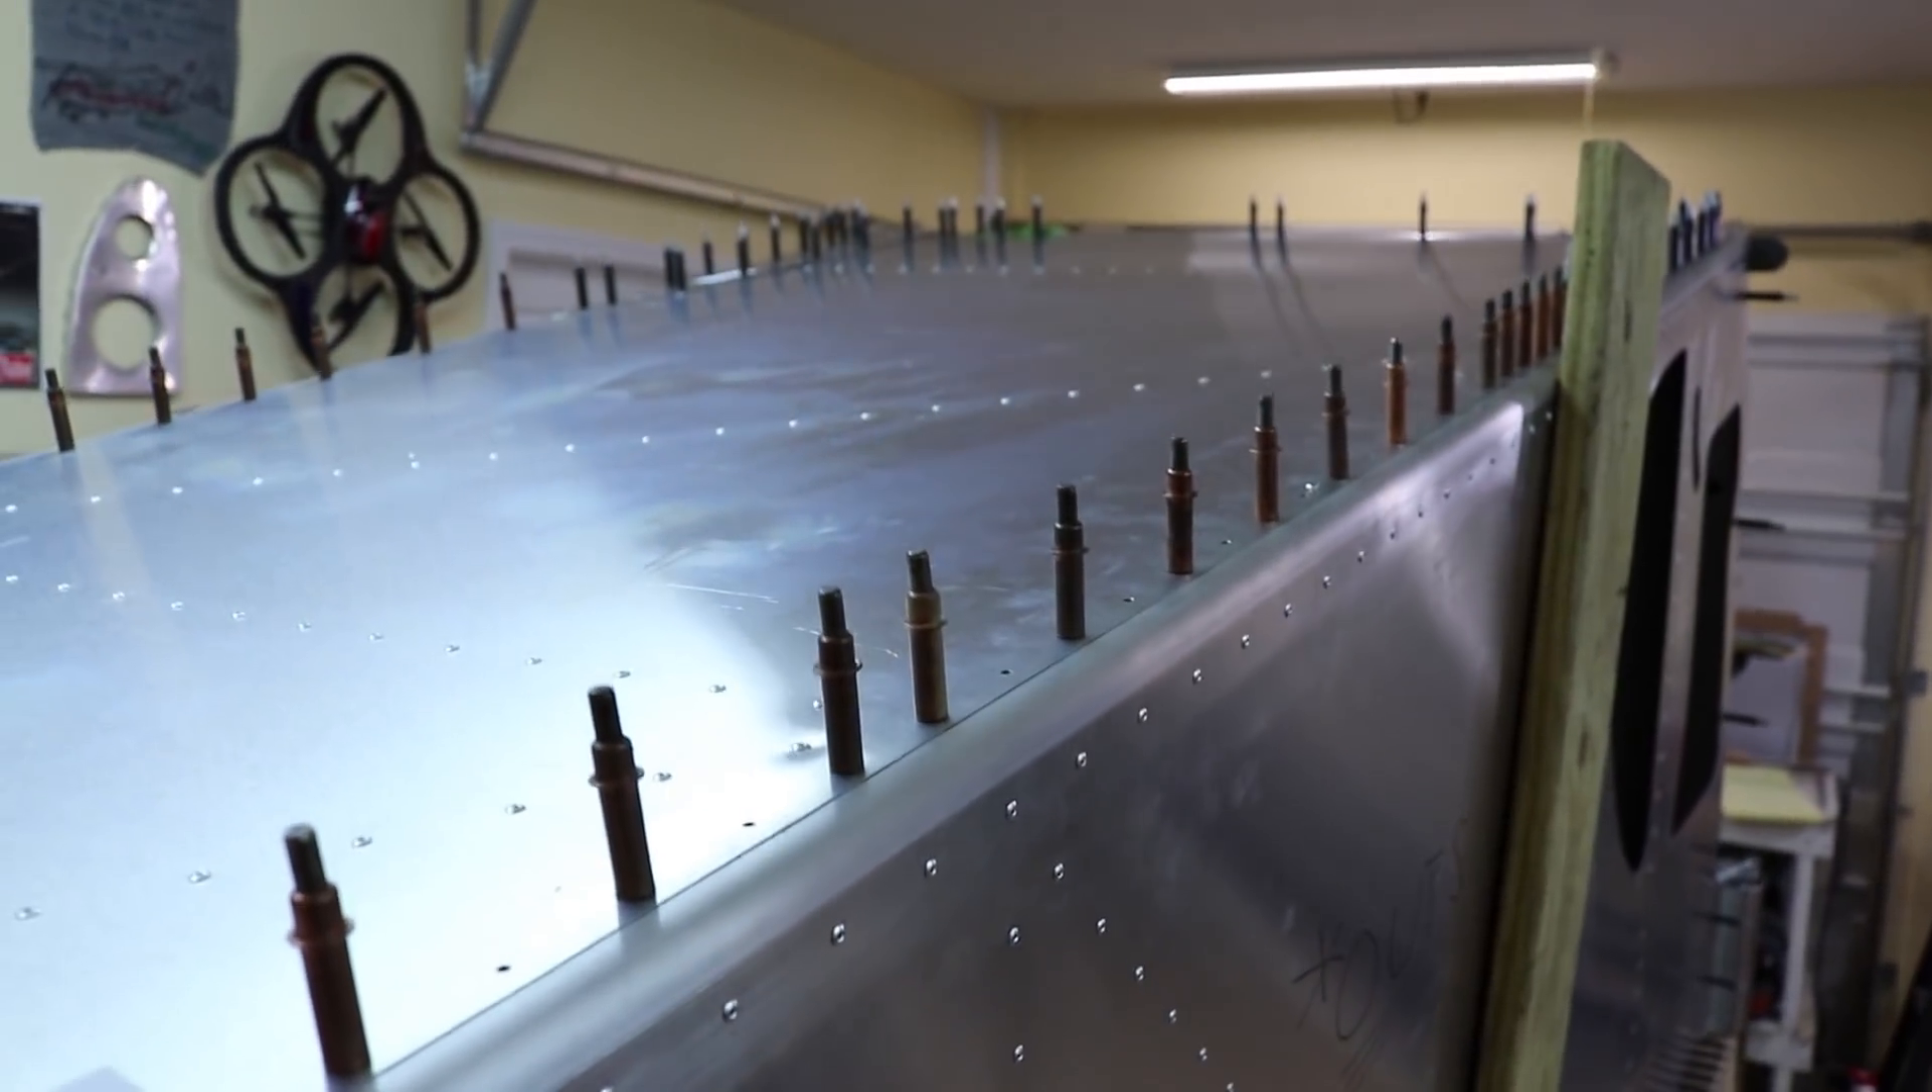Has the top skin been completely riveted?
No.